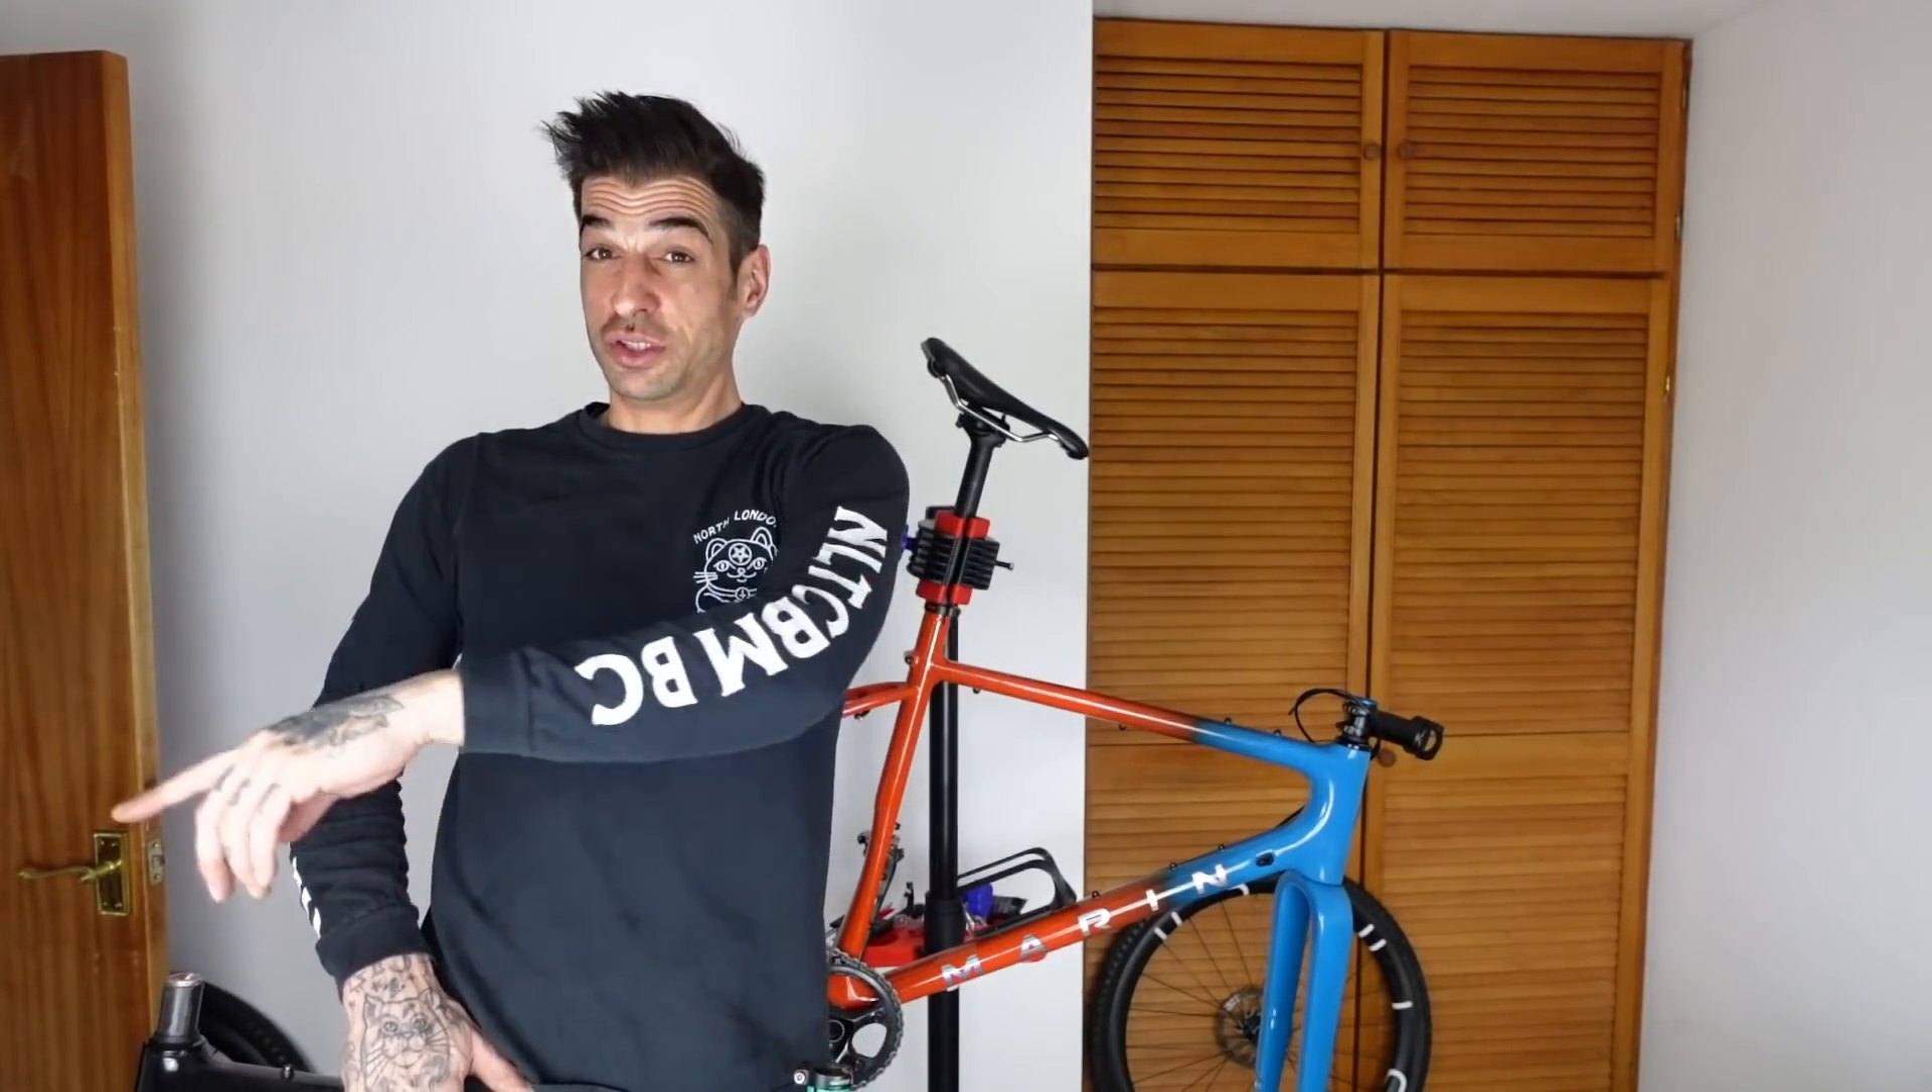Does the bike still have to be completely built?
Yes.